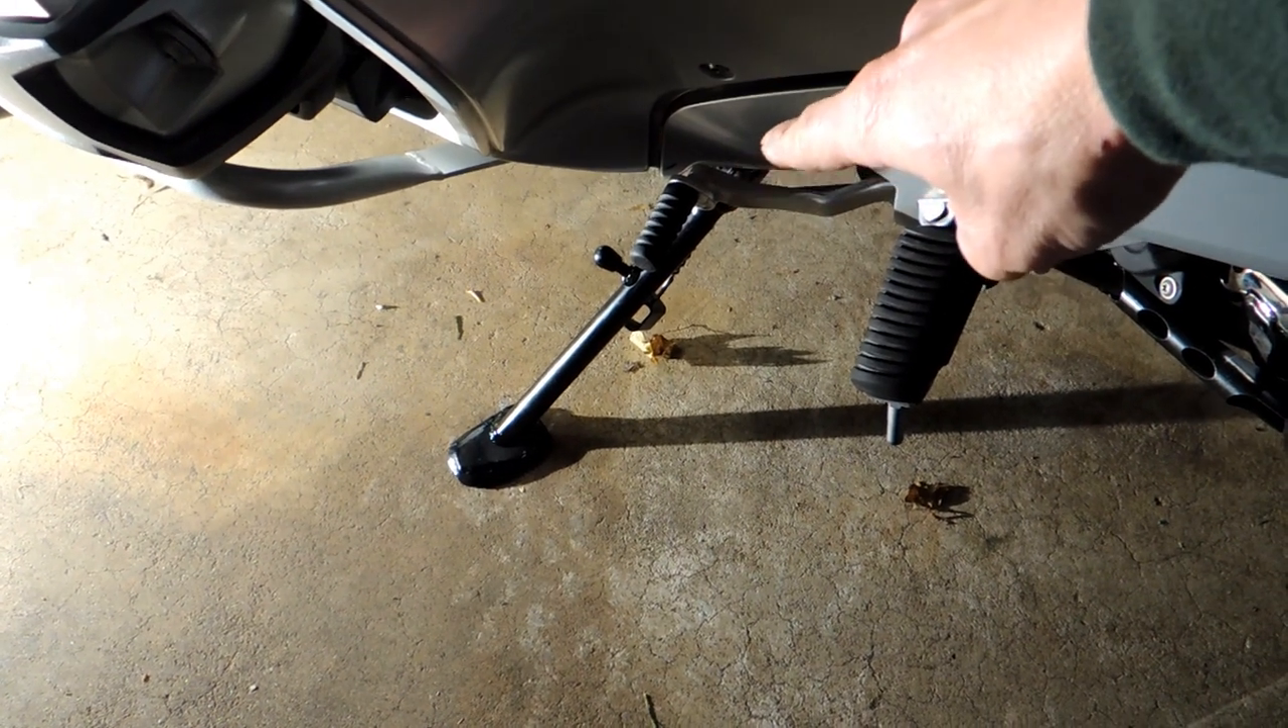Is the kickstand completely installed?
Yes.